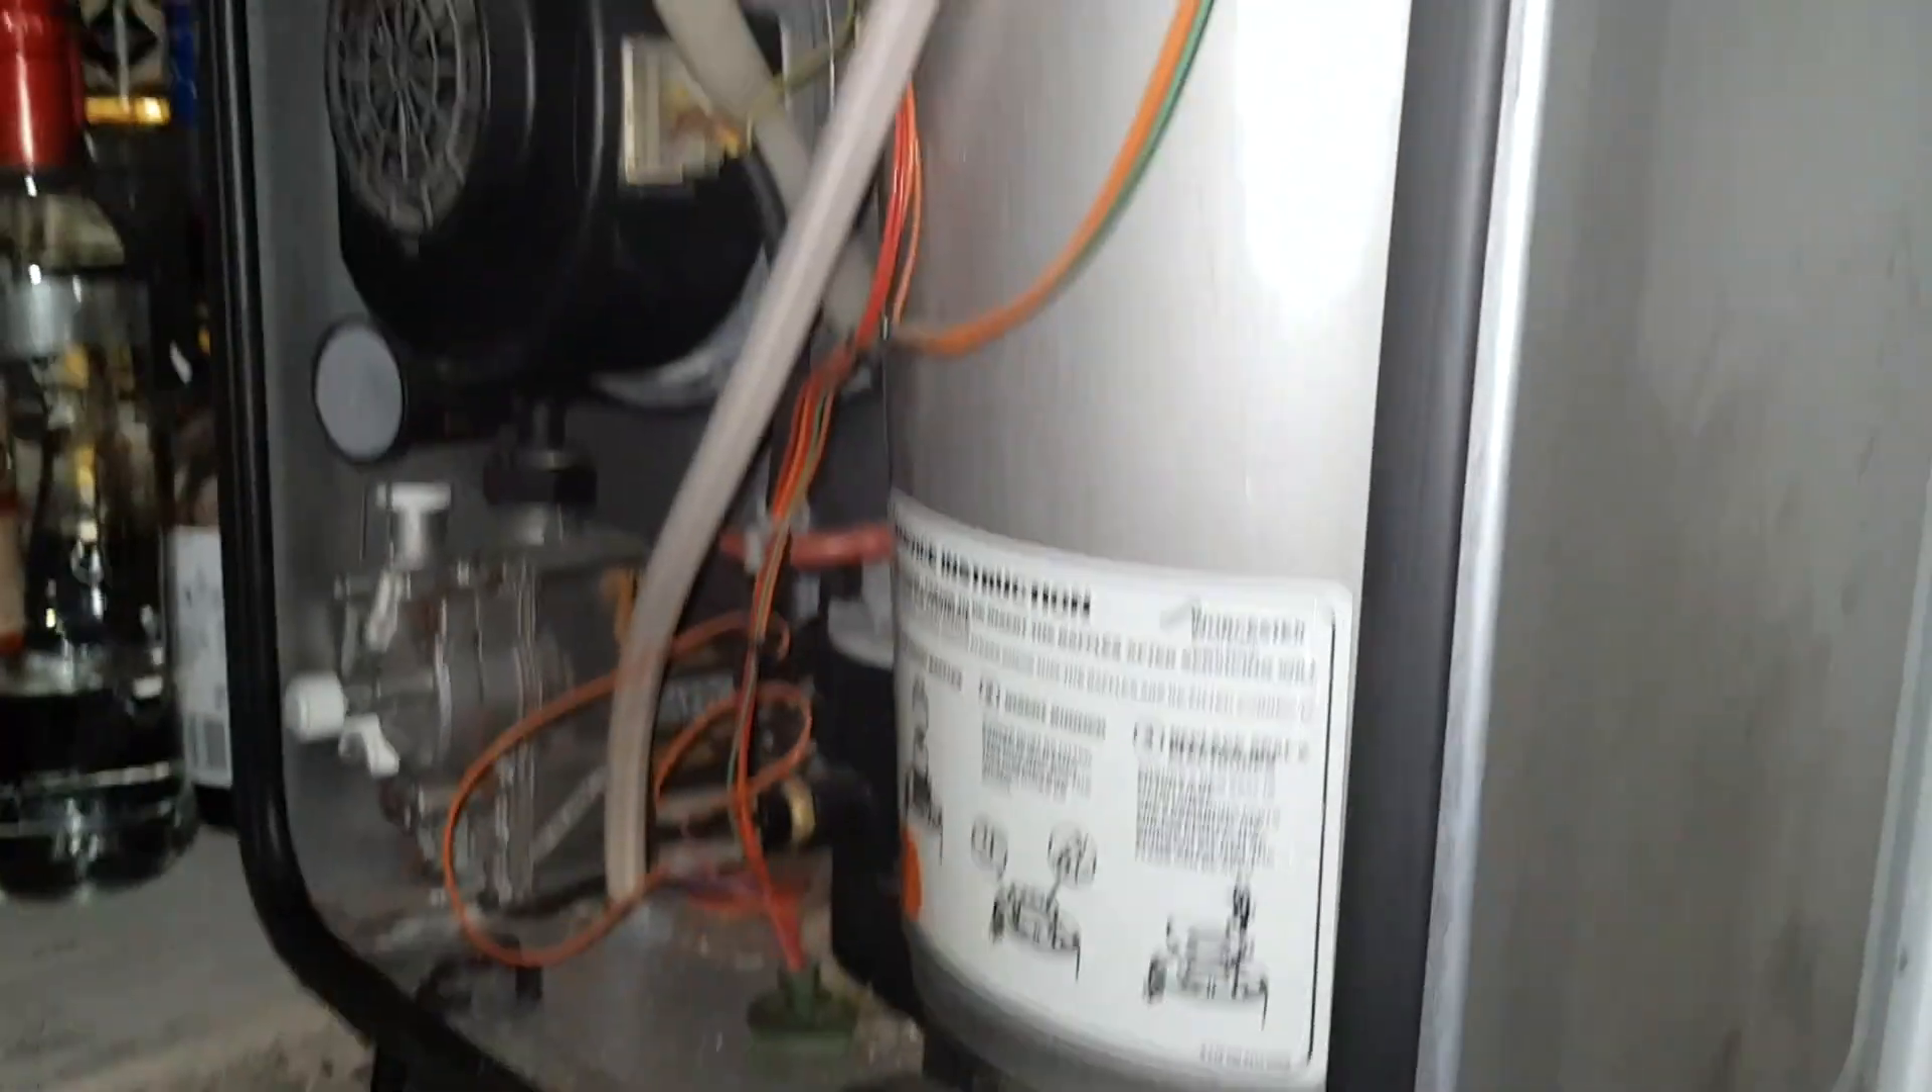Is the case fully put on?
No.